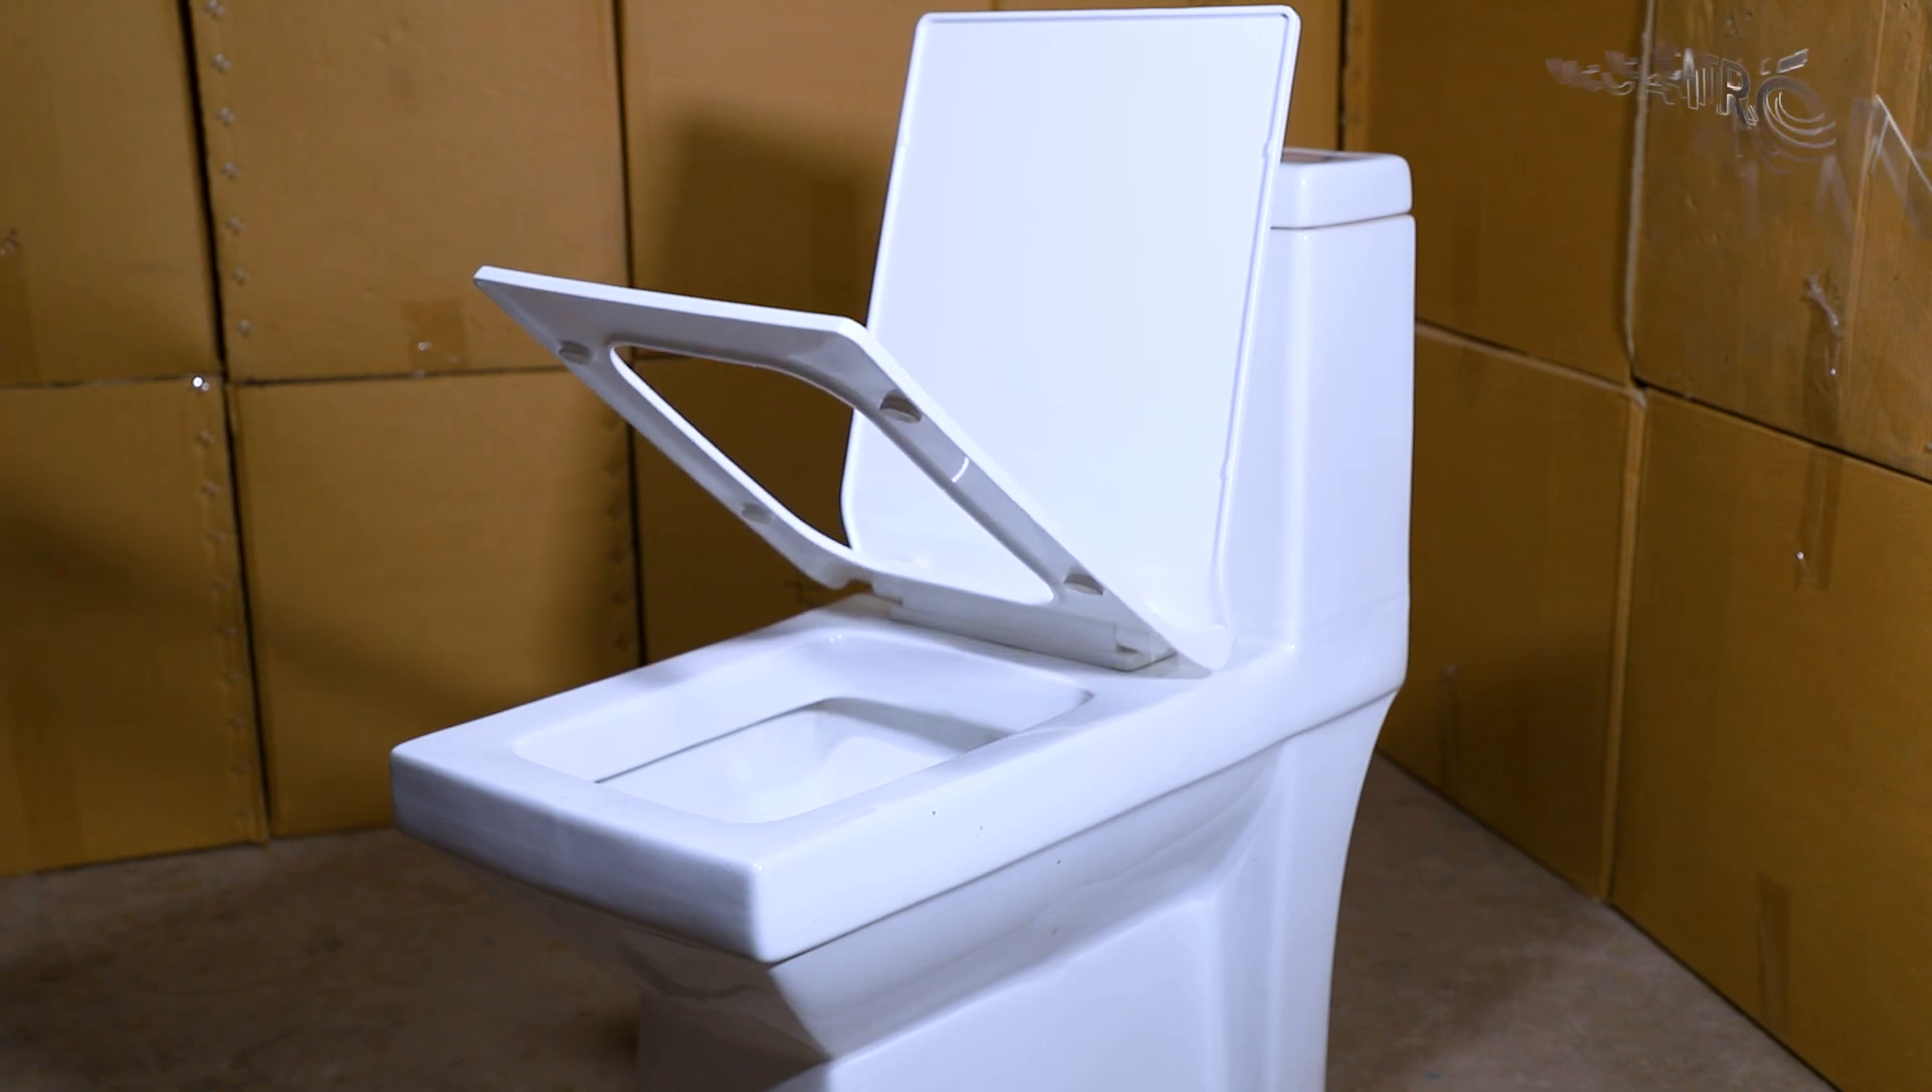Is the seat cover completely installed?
Yes.